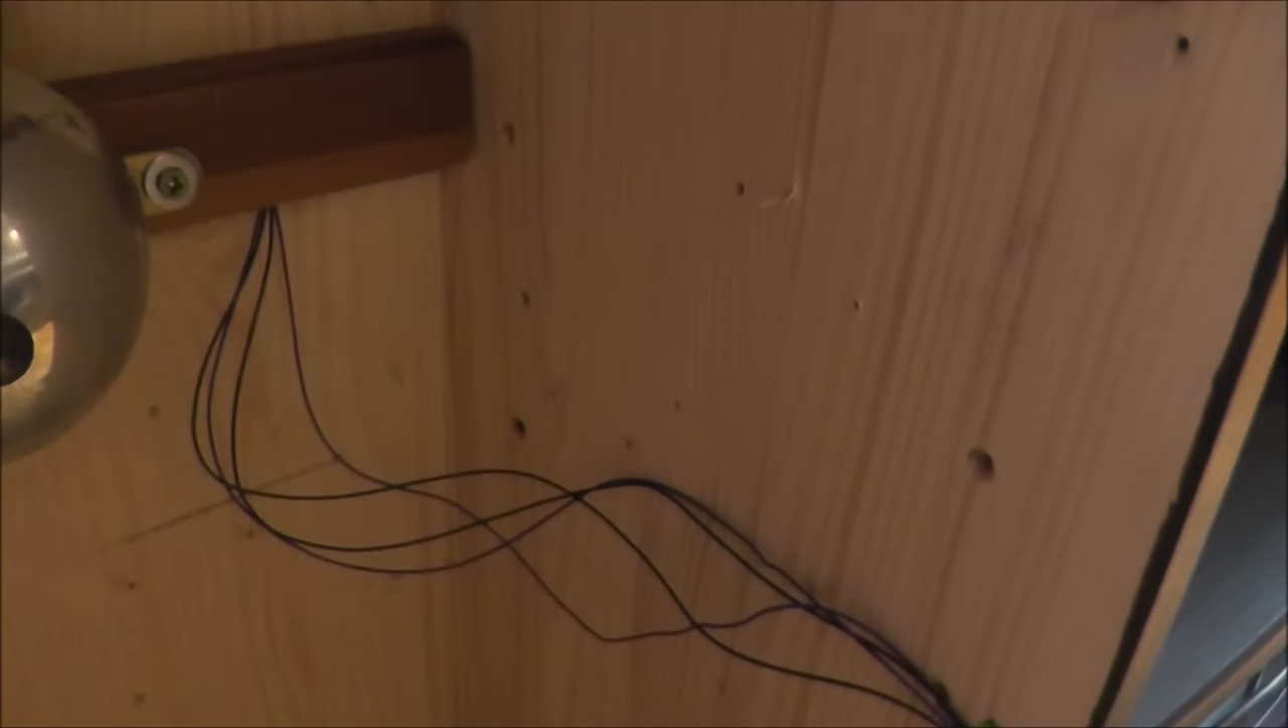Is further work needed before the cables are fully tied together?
Yes.